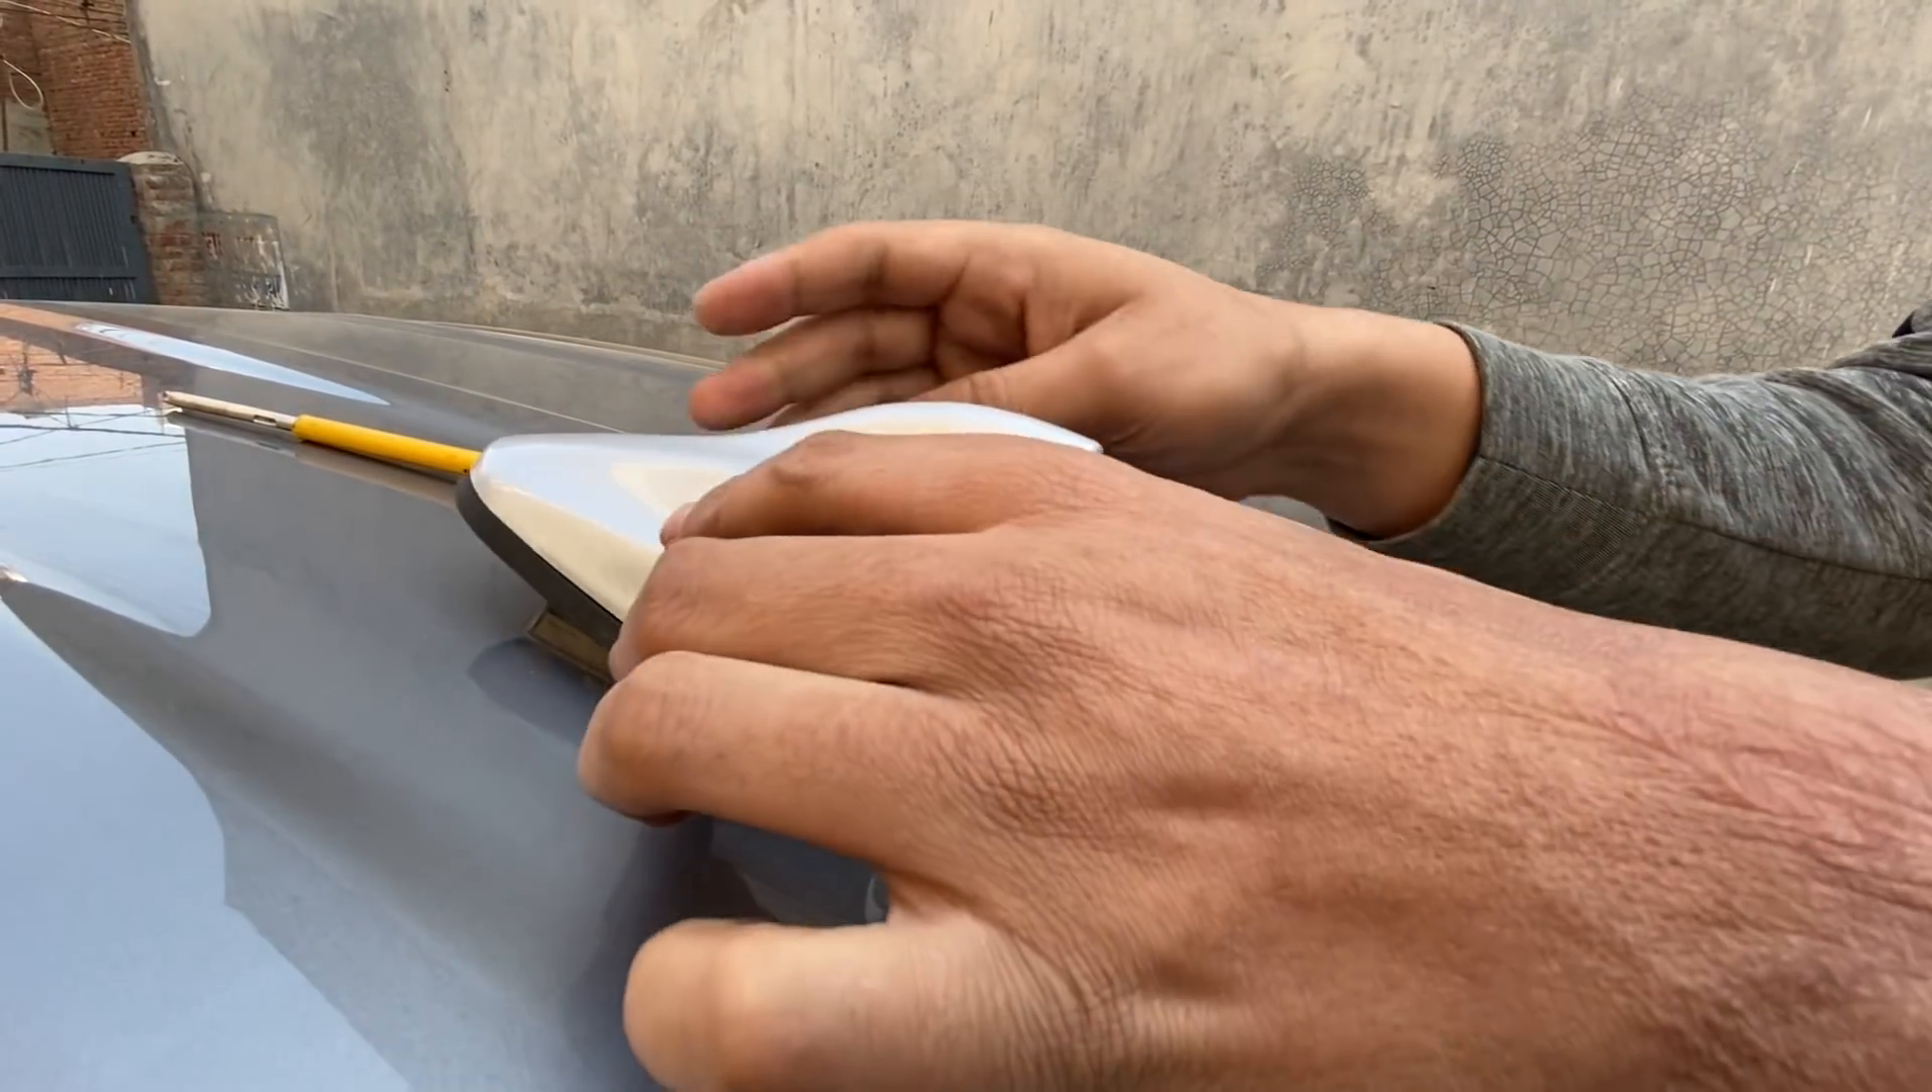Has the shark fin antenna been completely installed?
No.